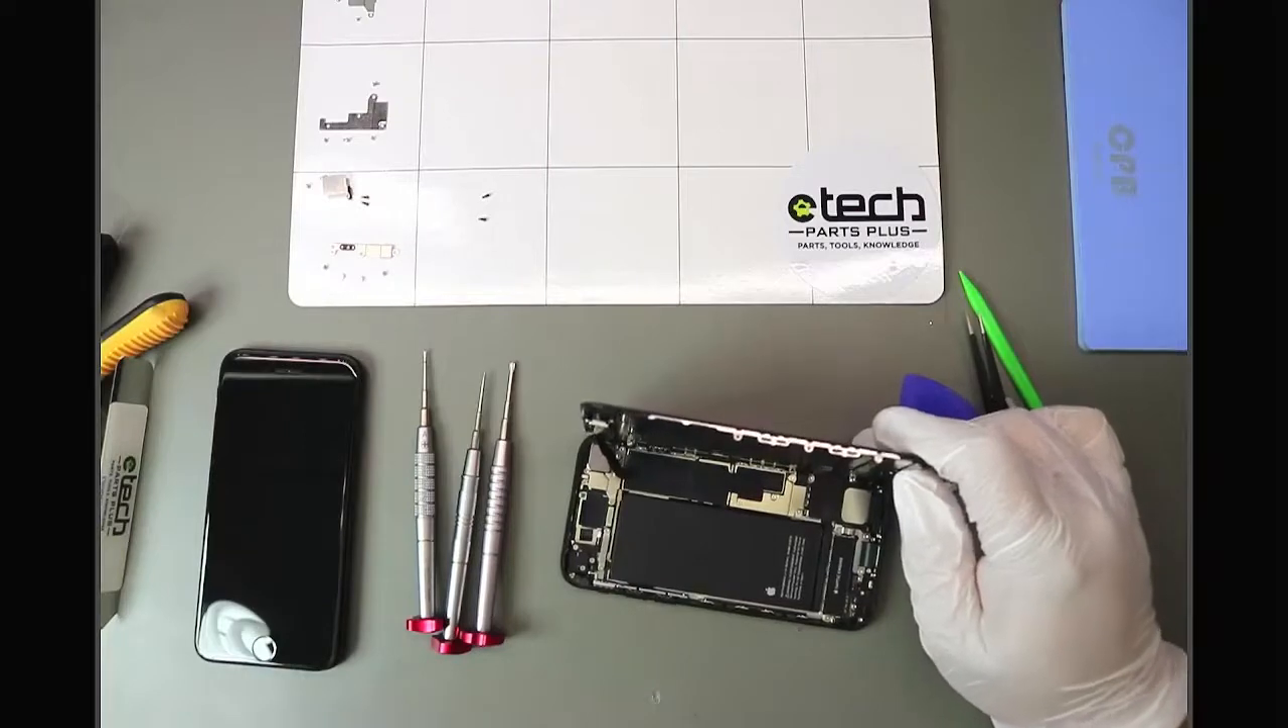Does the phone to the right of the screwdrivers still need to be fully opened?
No.